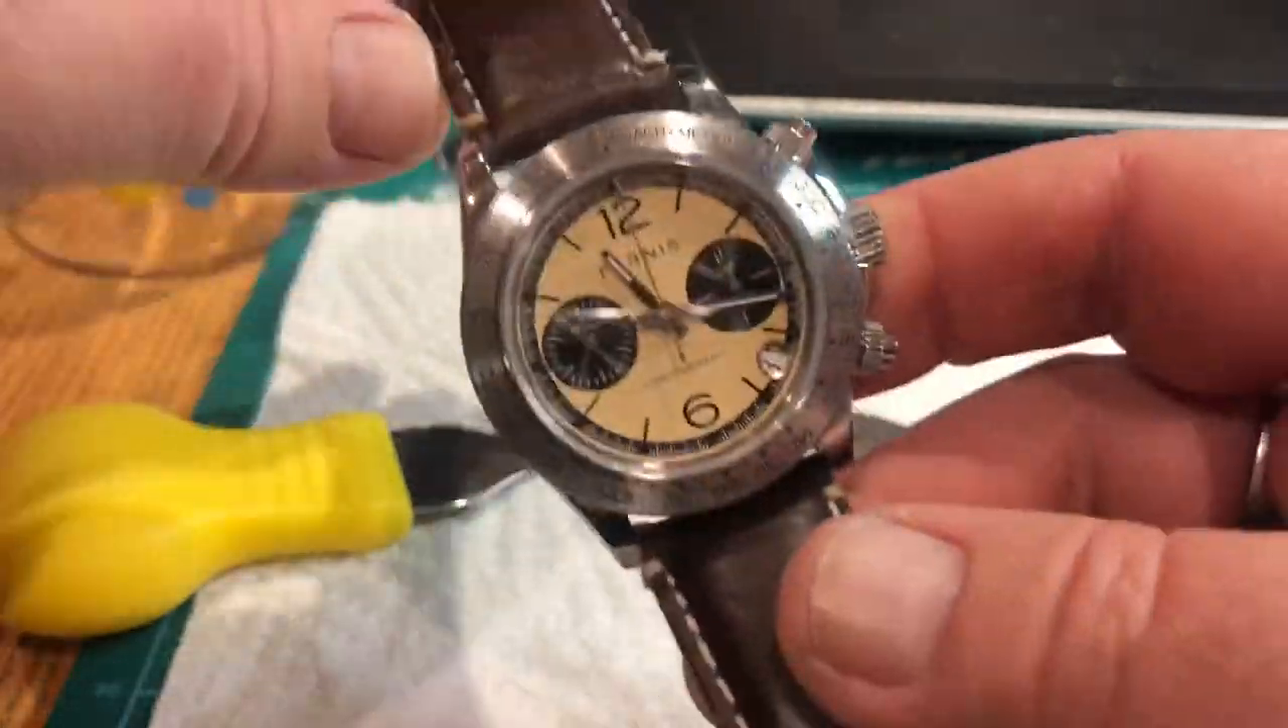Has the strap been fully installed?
Yes.